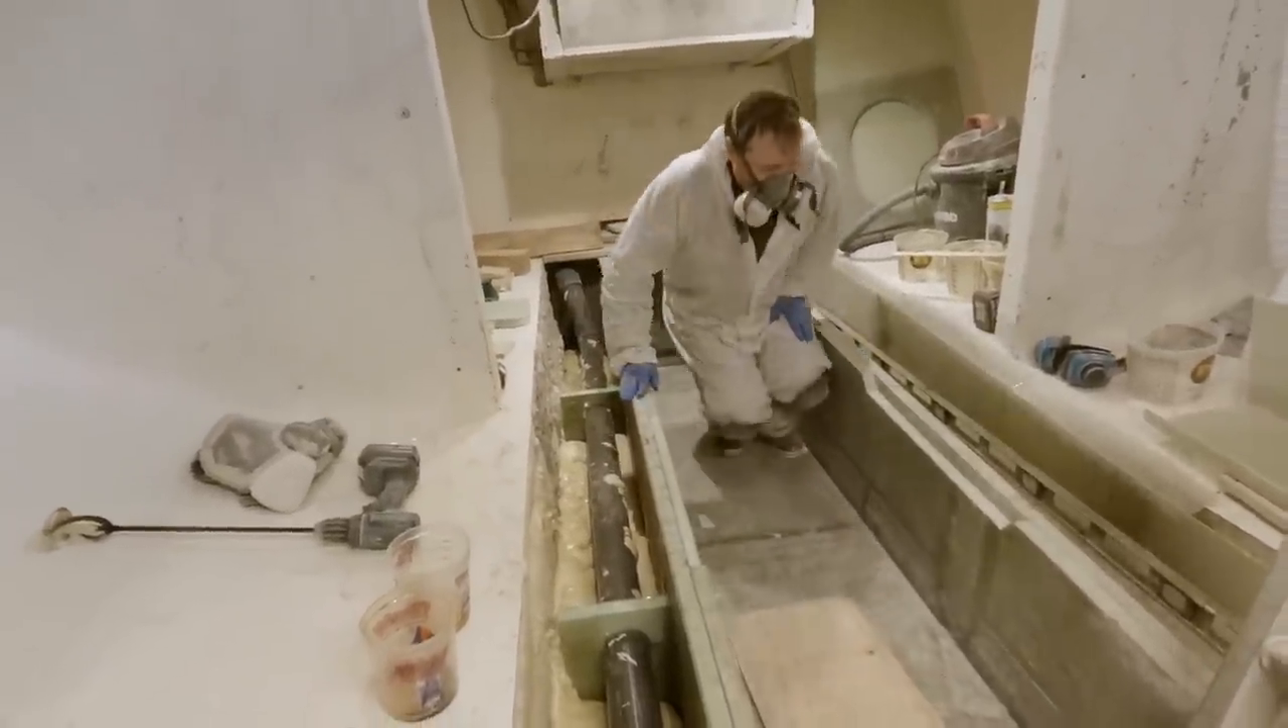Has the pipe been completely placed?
Yes.